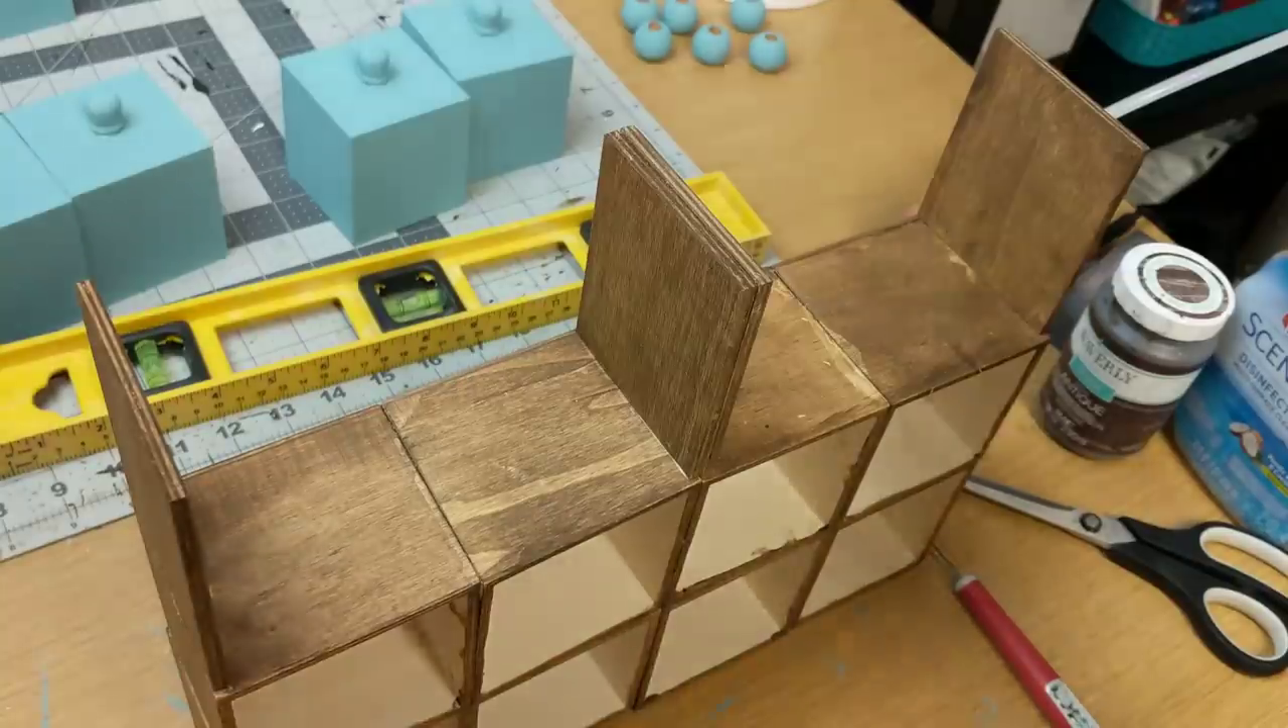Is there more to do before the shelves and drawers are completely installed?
Yes.